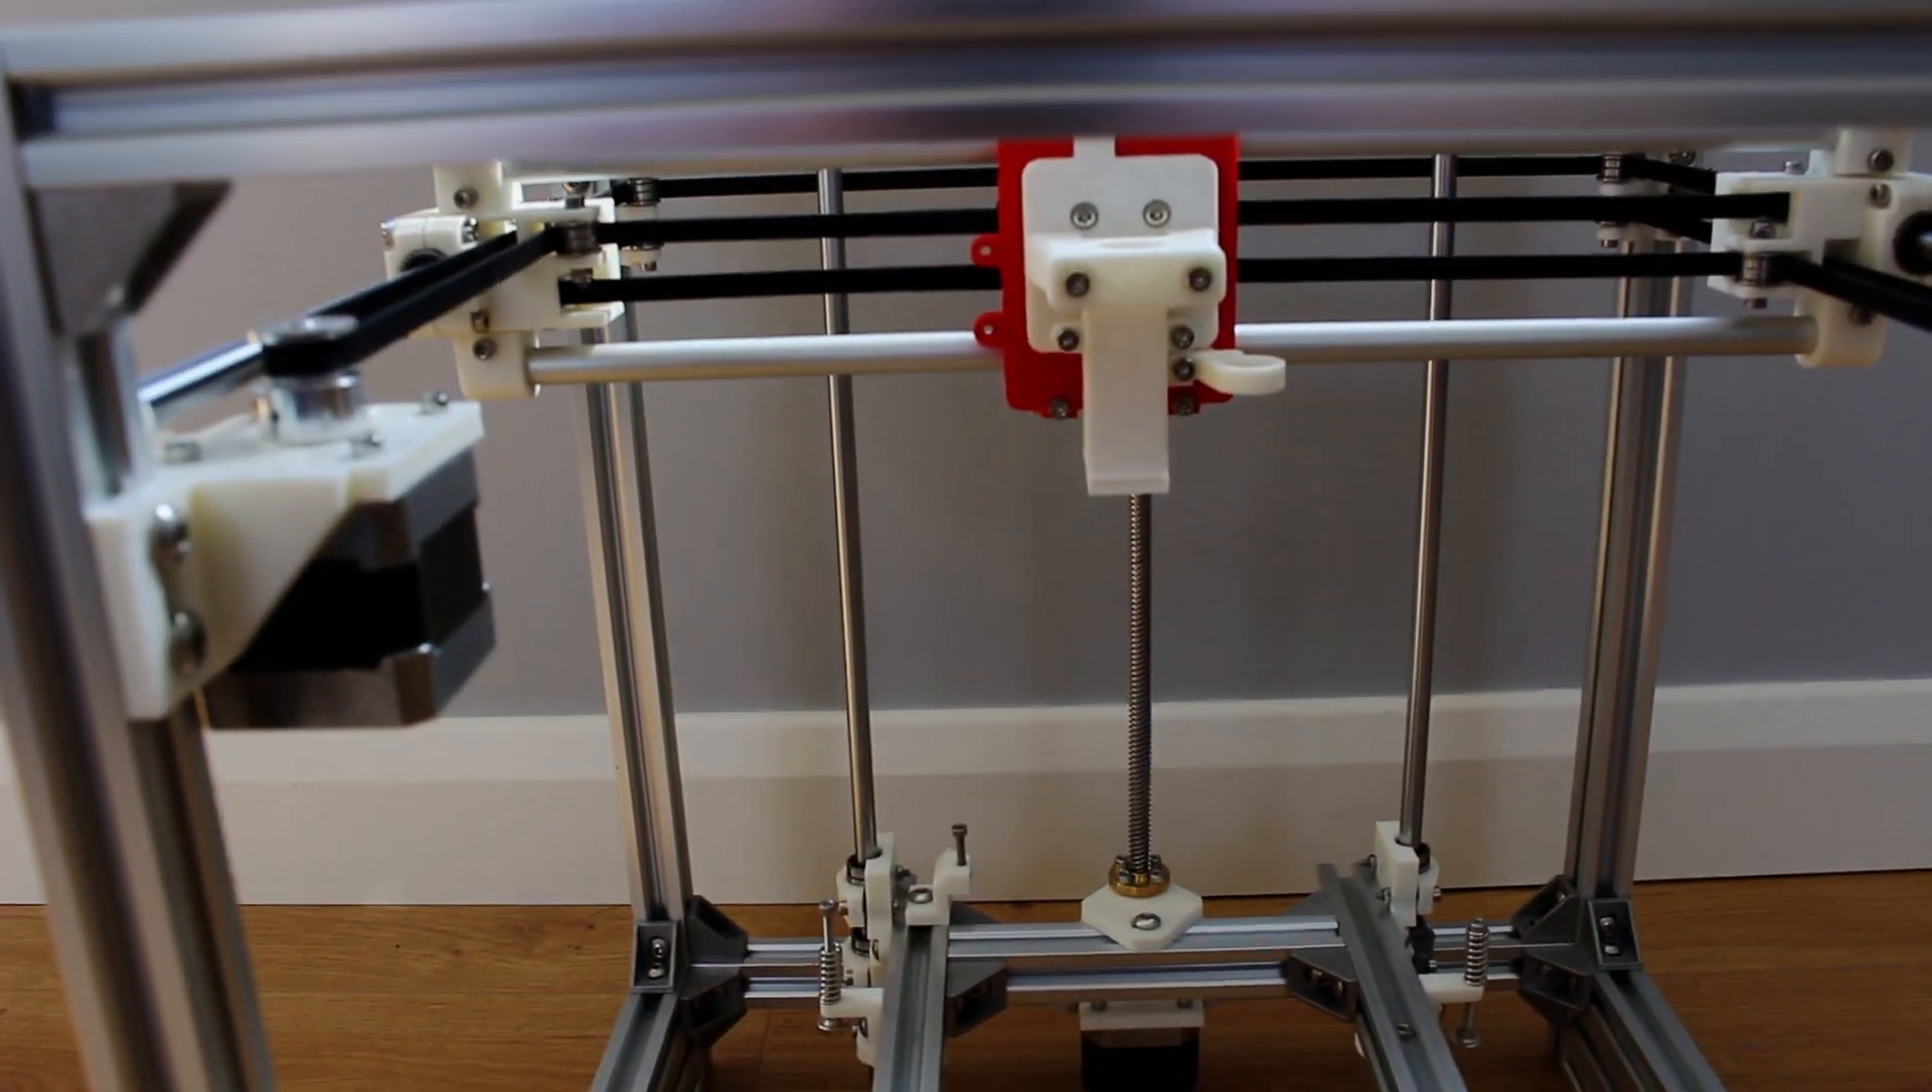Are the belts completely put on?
Yes.